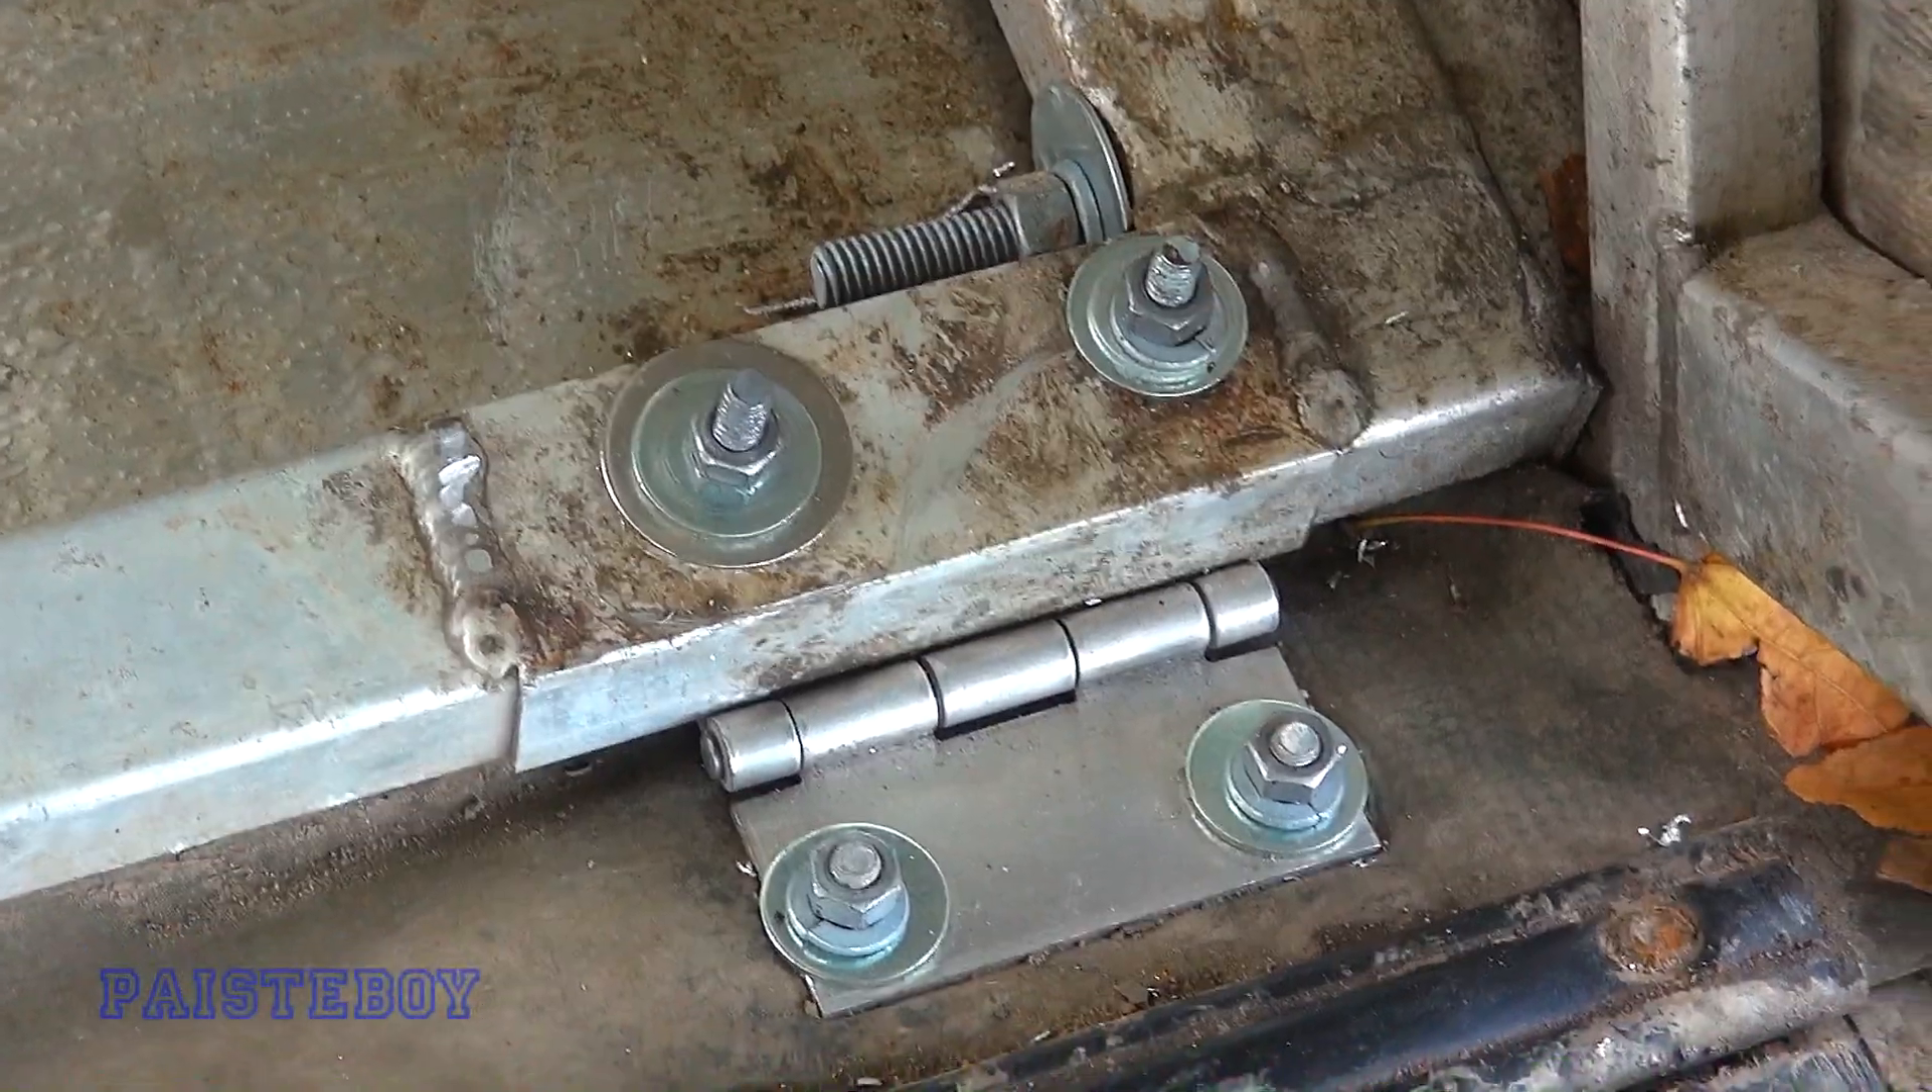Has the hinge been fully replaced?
Yes.